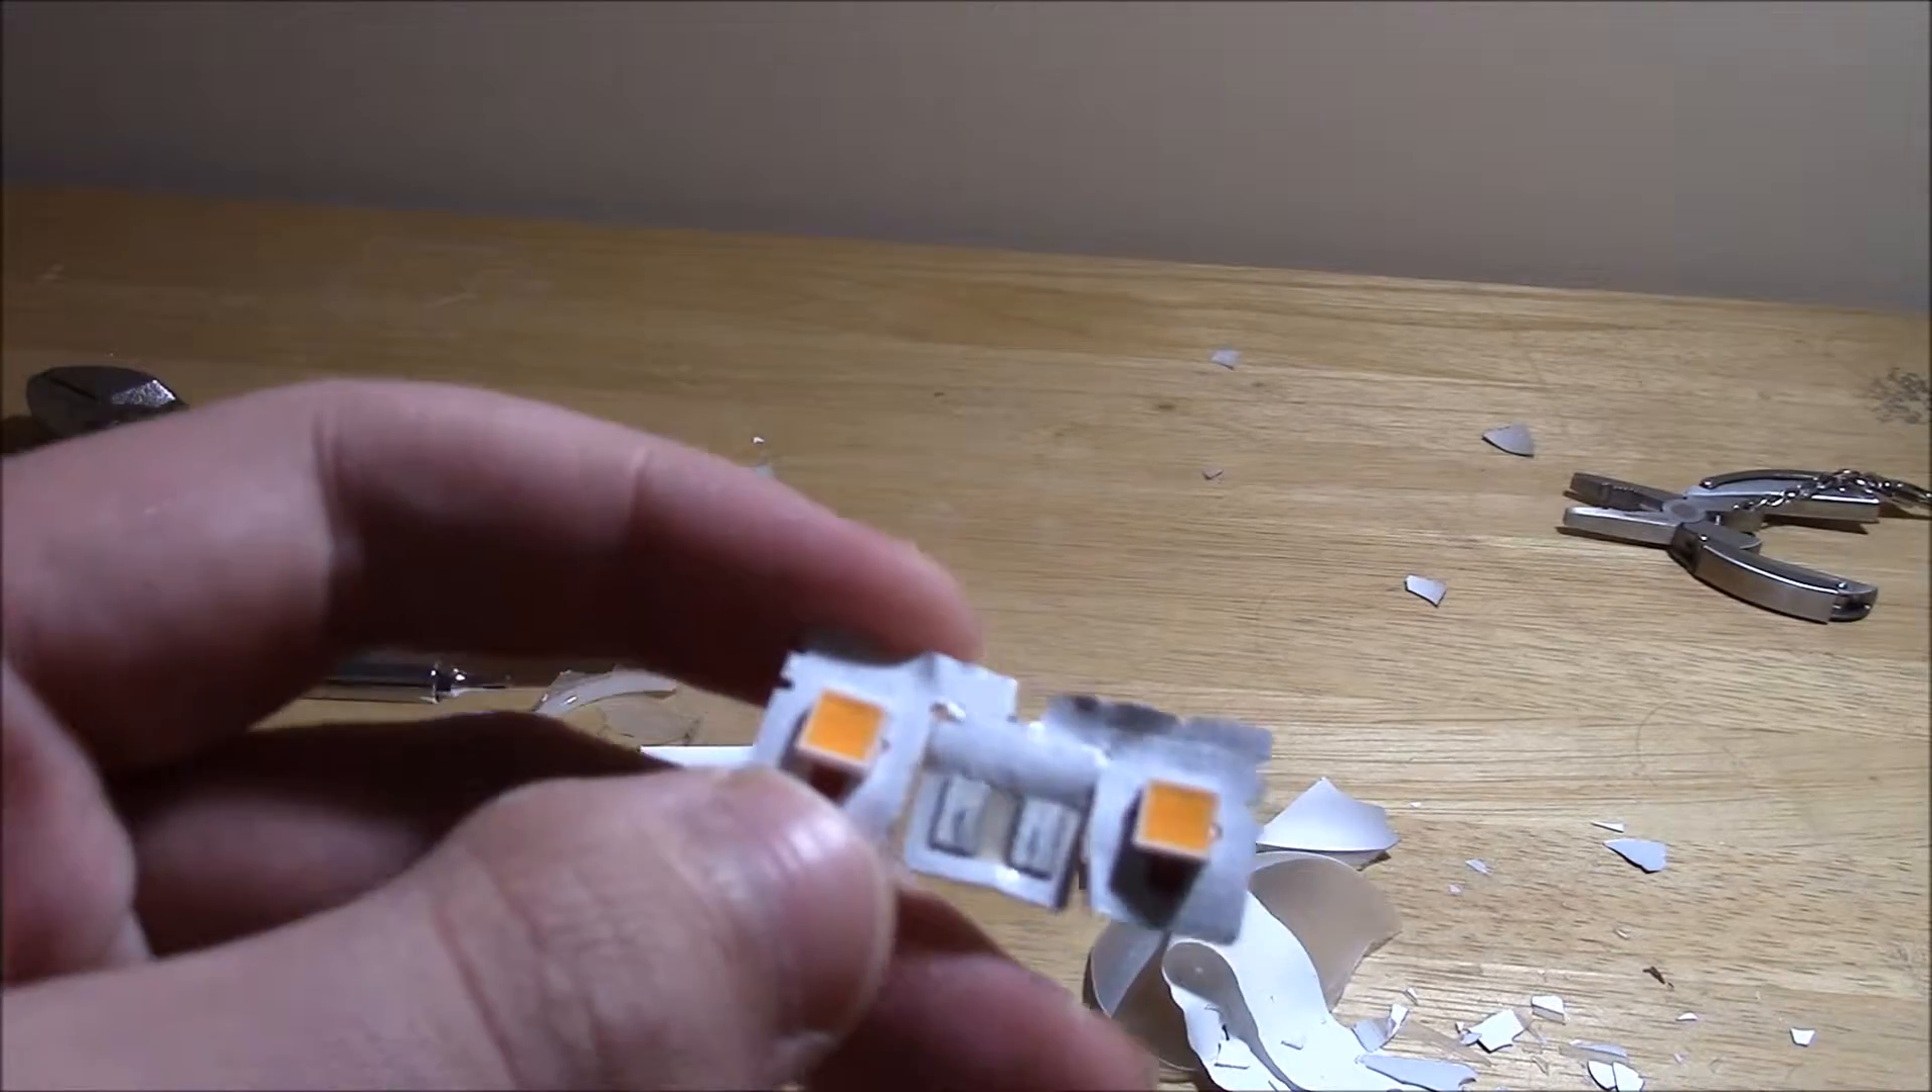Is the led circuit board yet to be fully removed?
No.